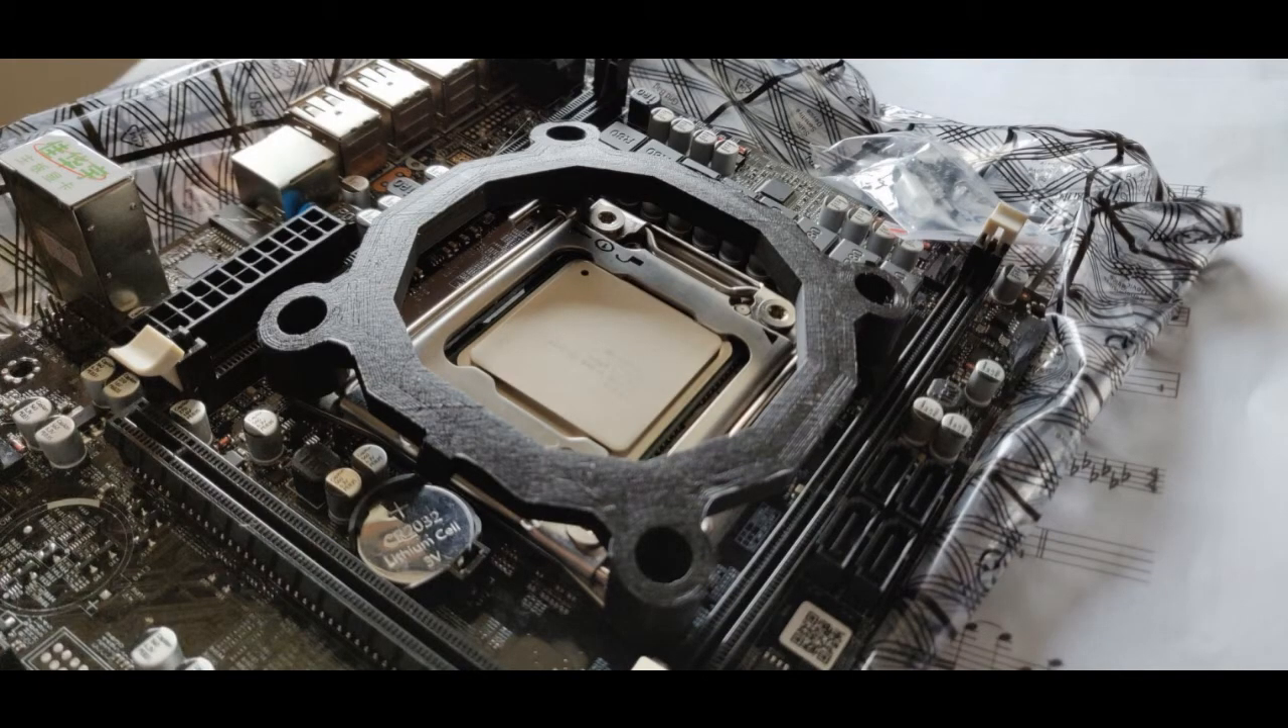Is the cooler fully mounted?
No.